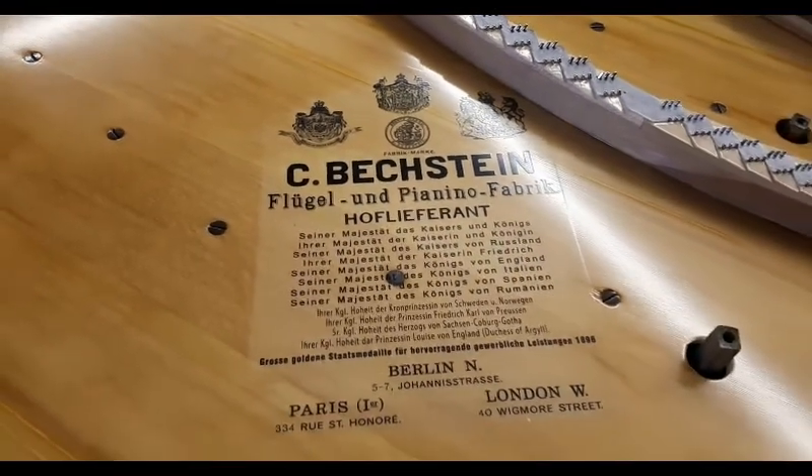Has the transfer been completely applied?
Yes.